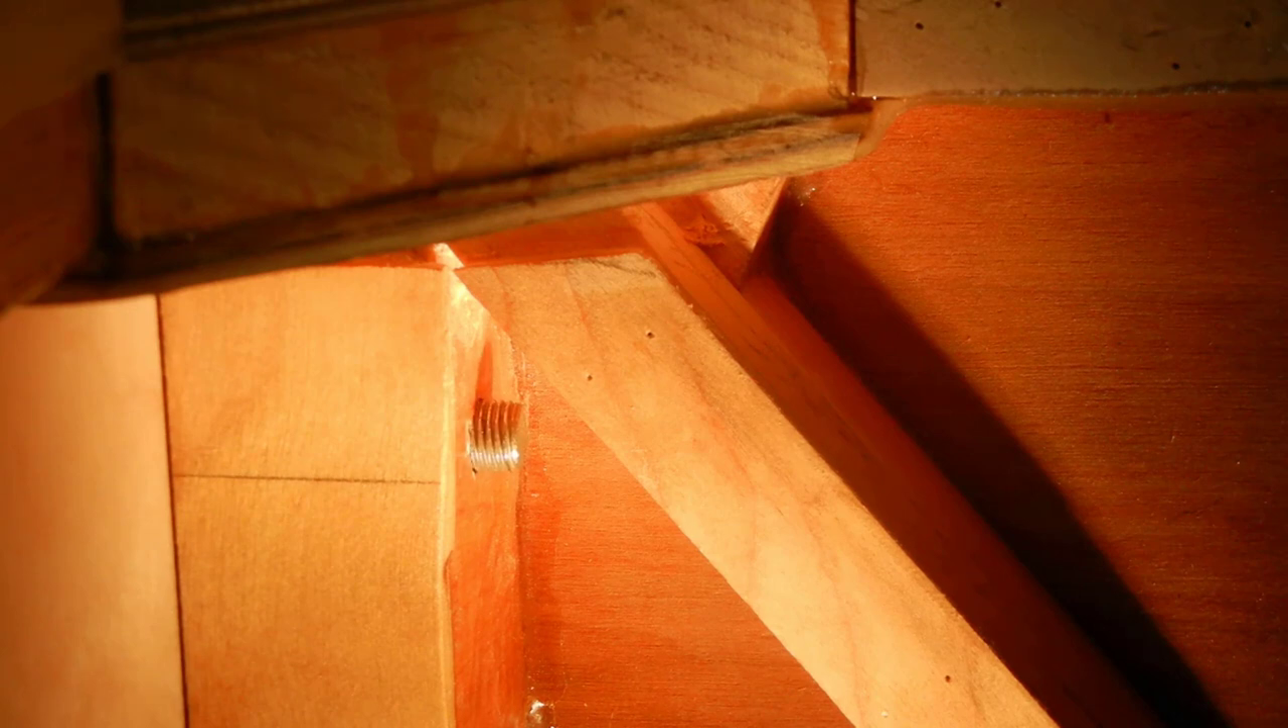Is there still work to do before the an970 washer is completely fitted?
Yes.